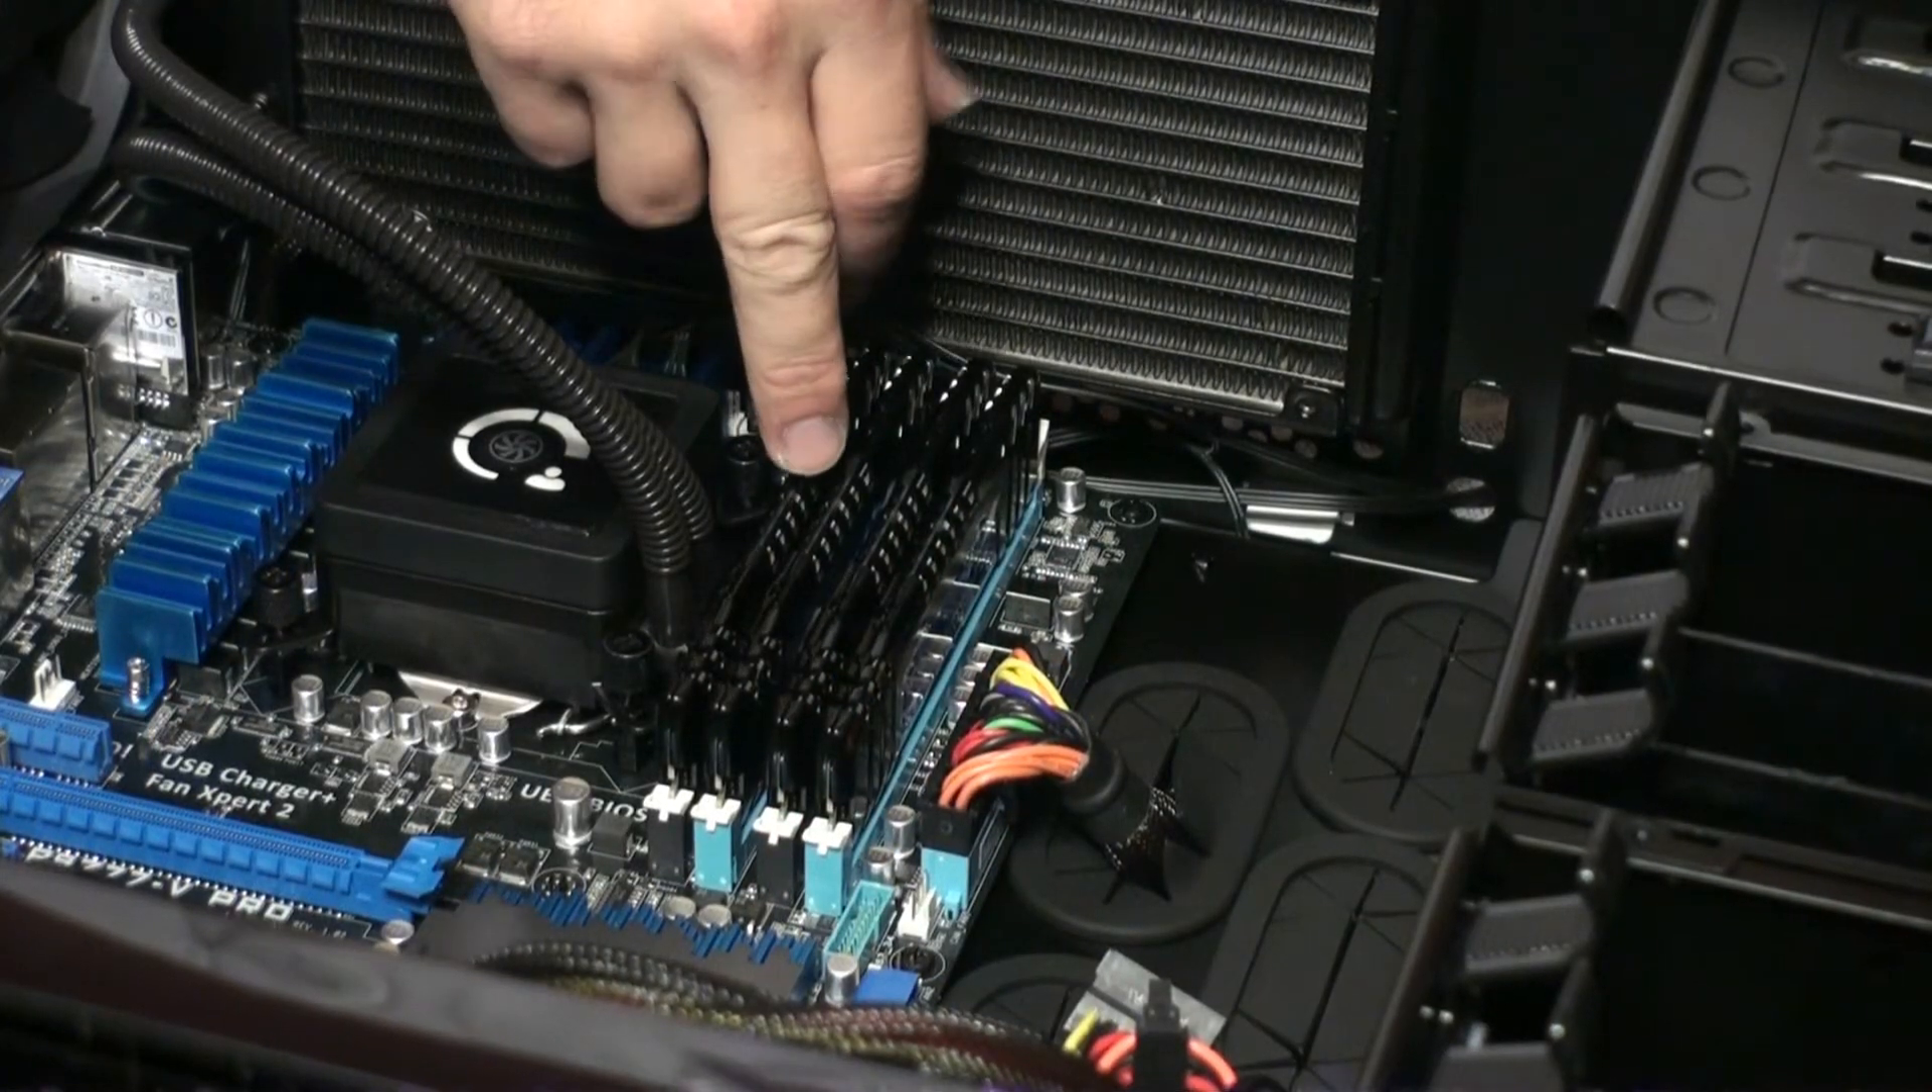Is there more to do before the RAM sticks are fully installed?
No.